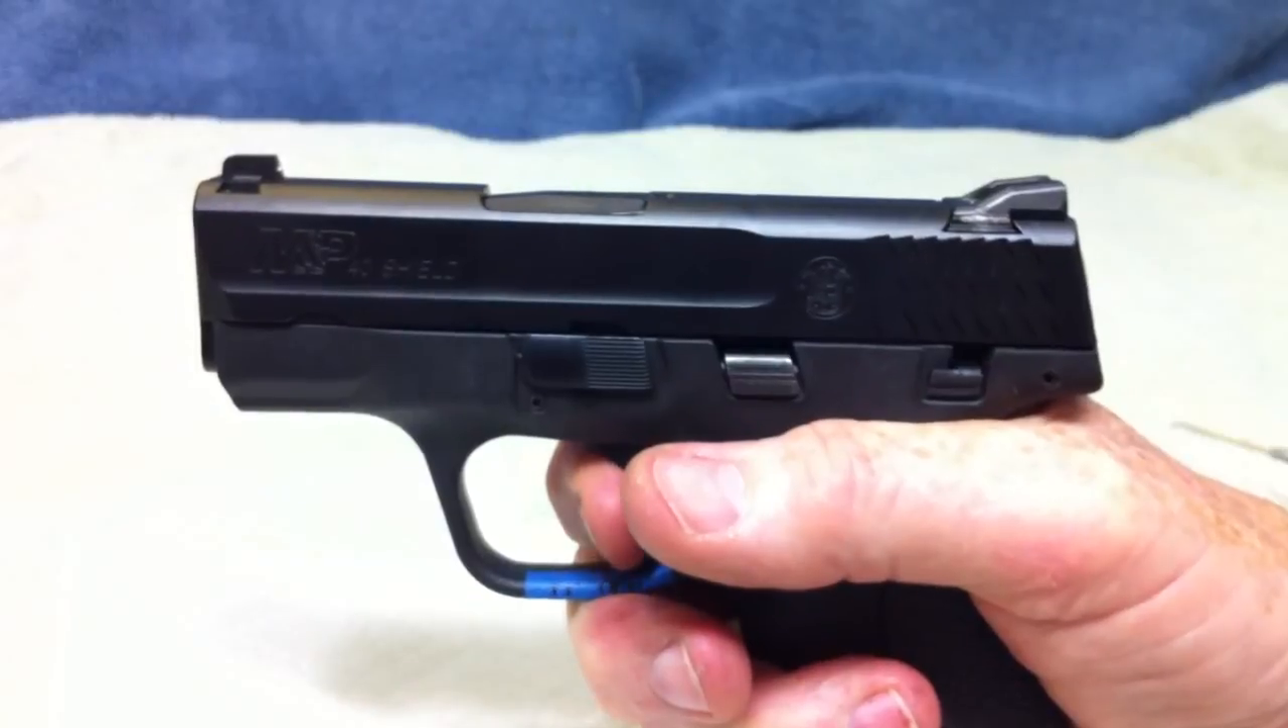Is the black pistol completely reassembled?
Yes.